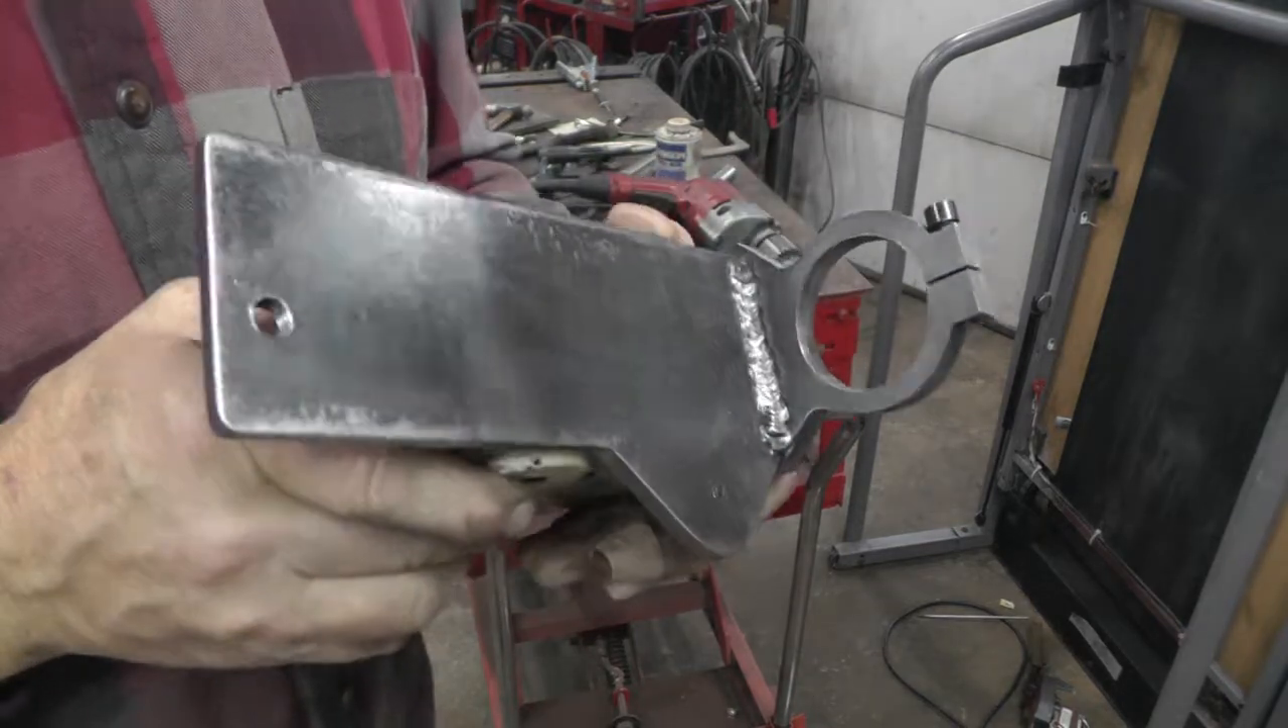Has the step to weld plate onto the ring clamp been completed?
Yes.